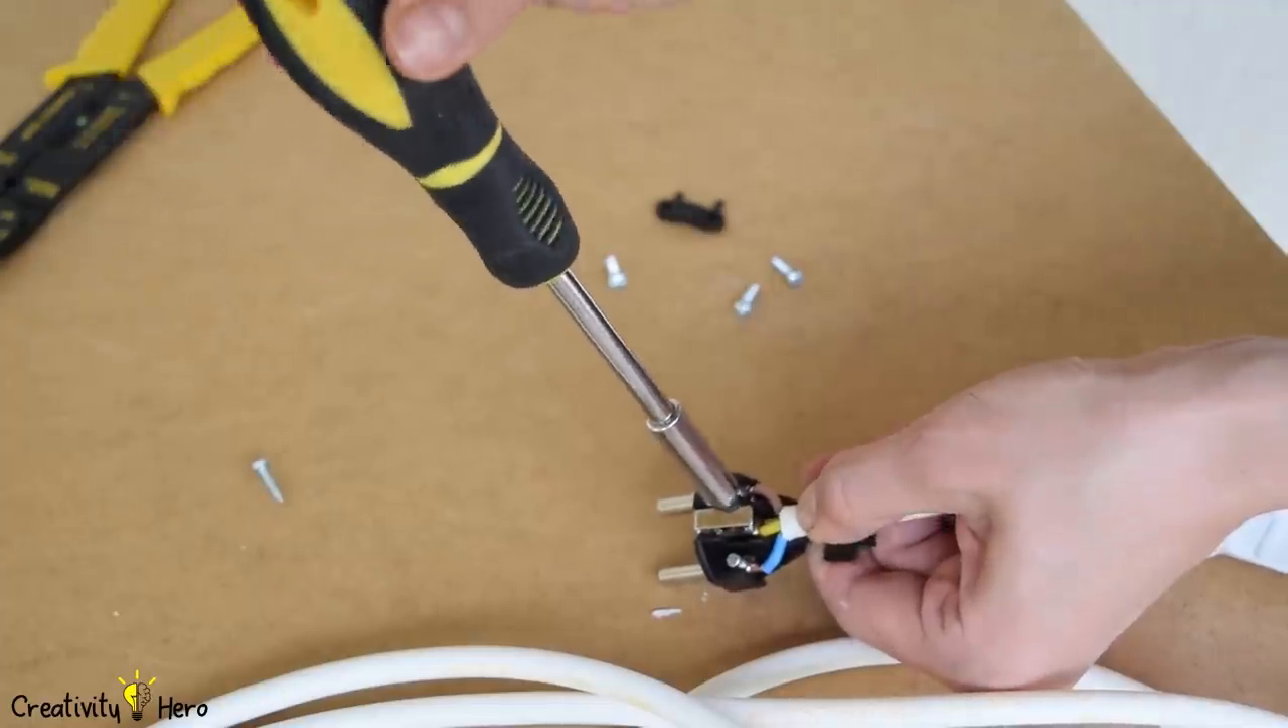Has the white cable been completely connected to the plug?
No.